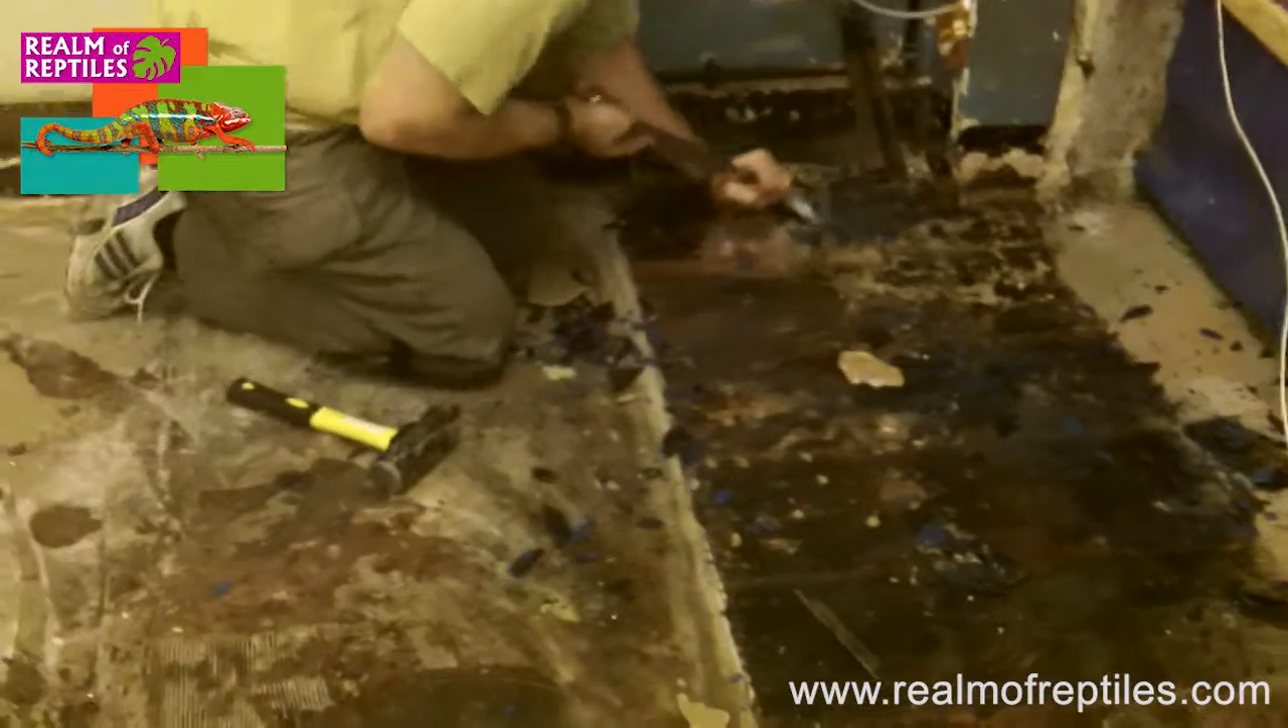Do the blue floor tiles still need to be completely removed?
Yes.